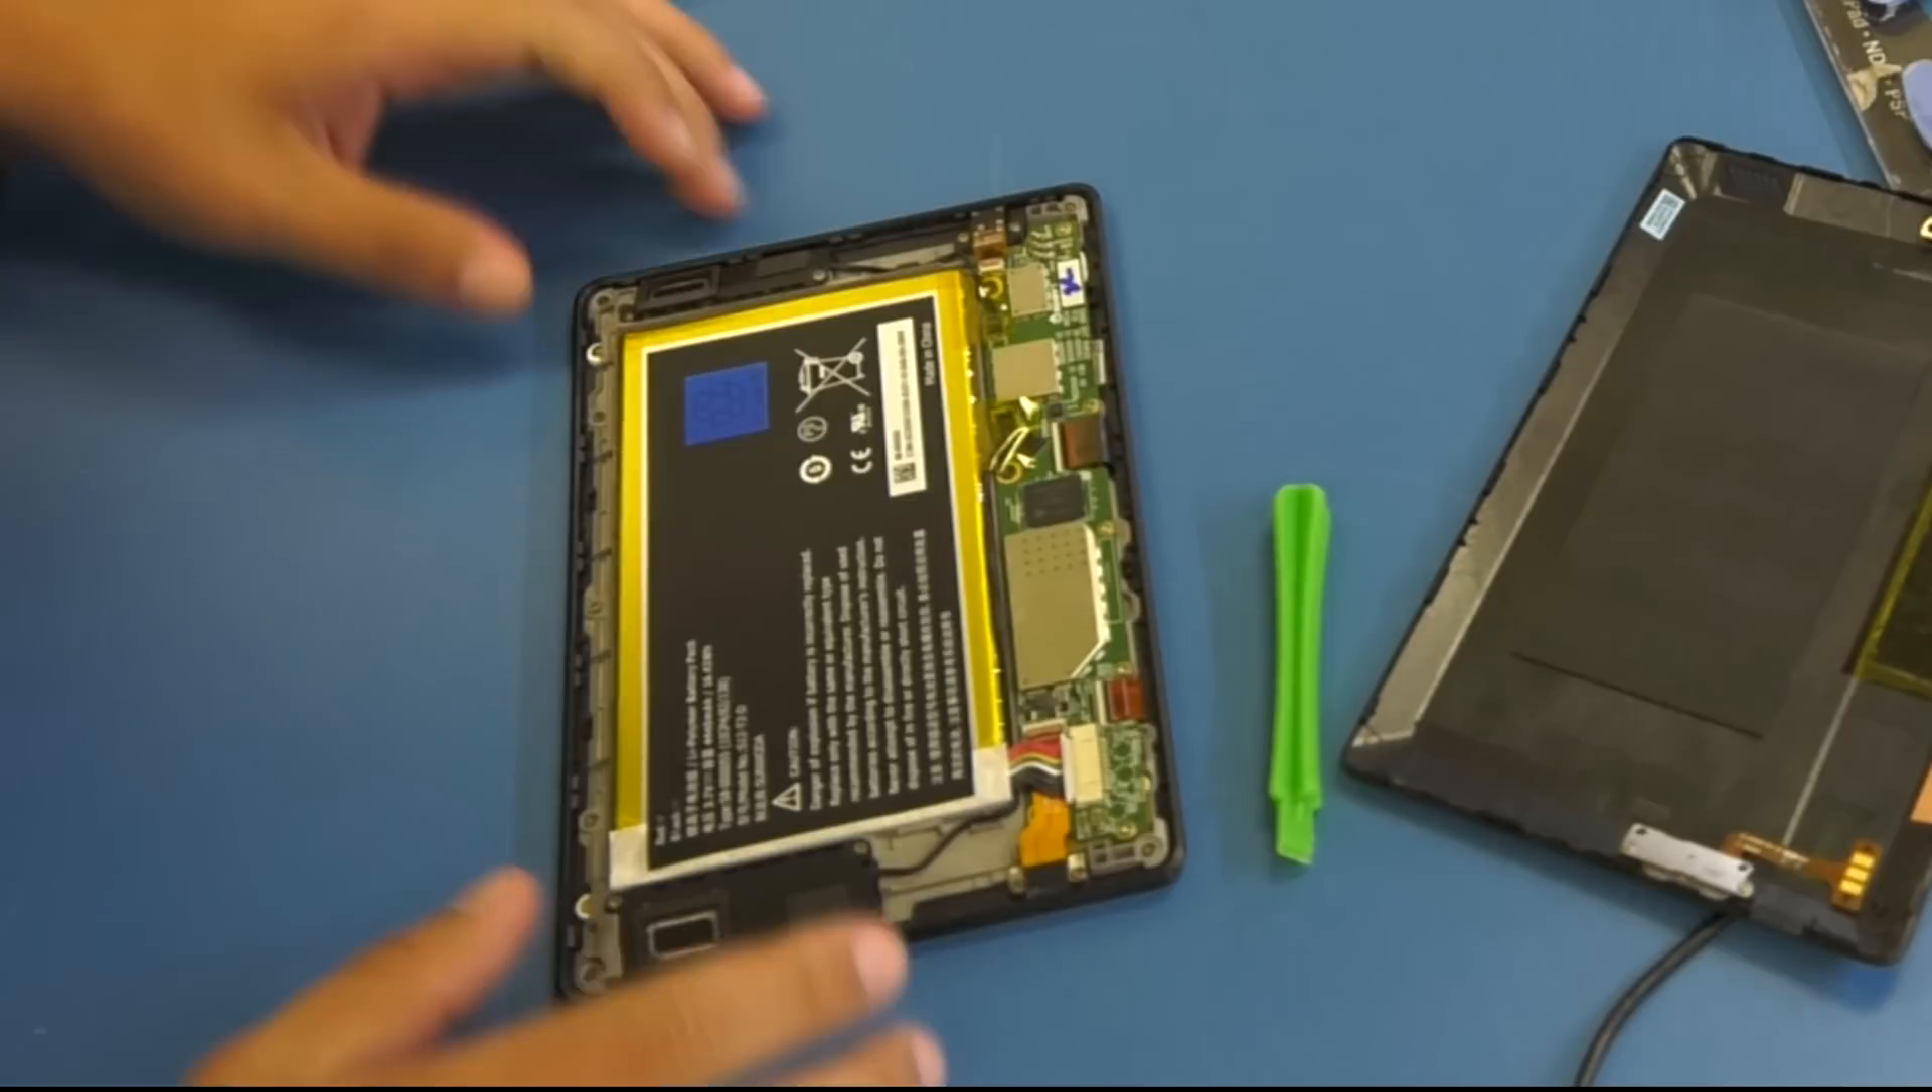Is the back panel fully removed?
Yes.